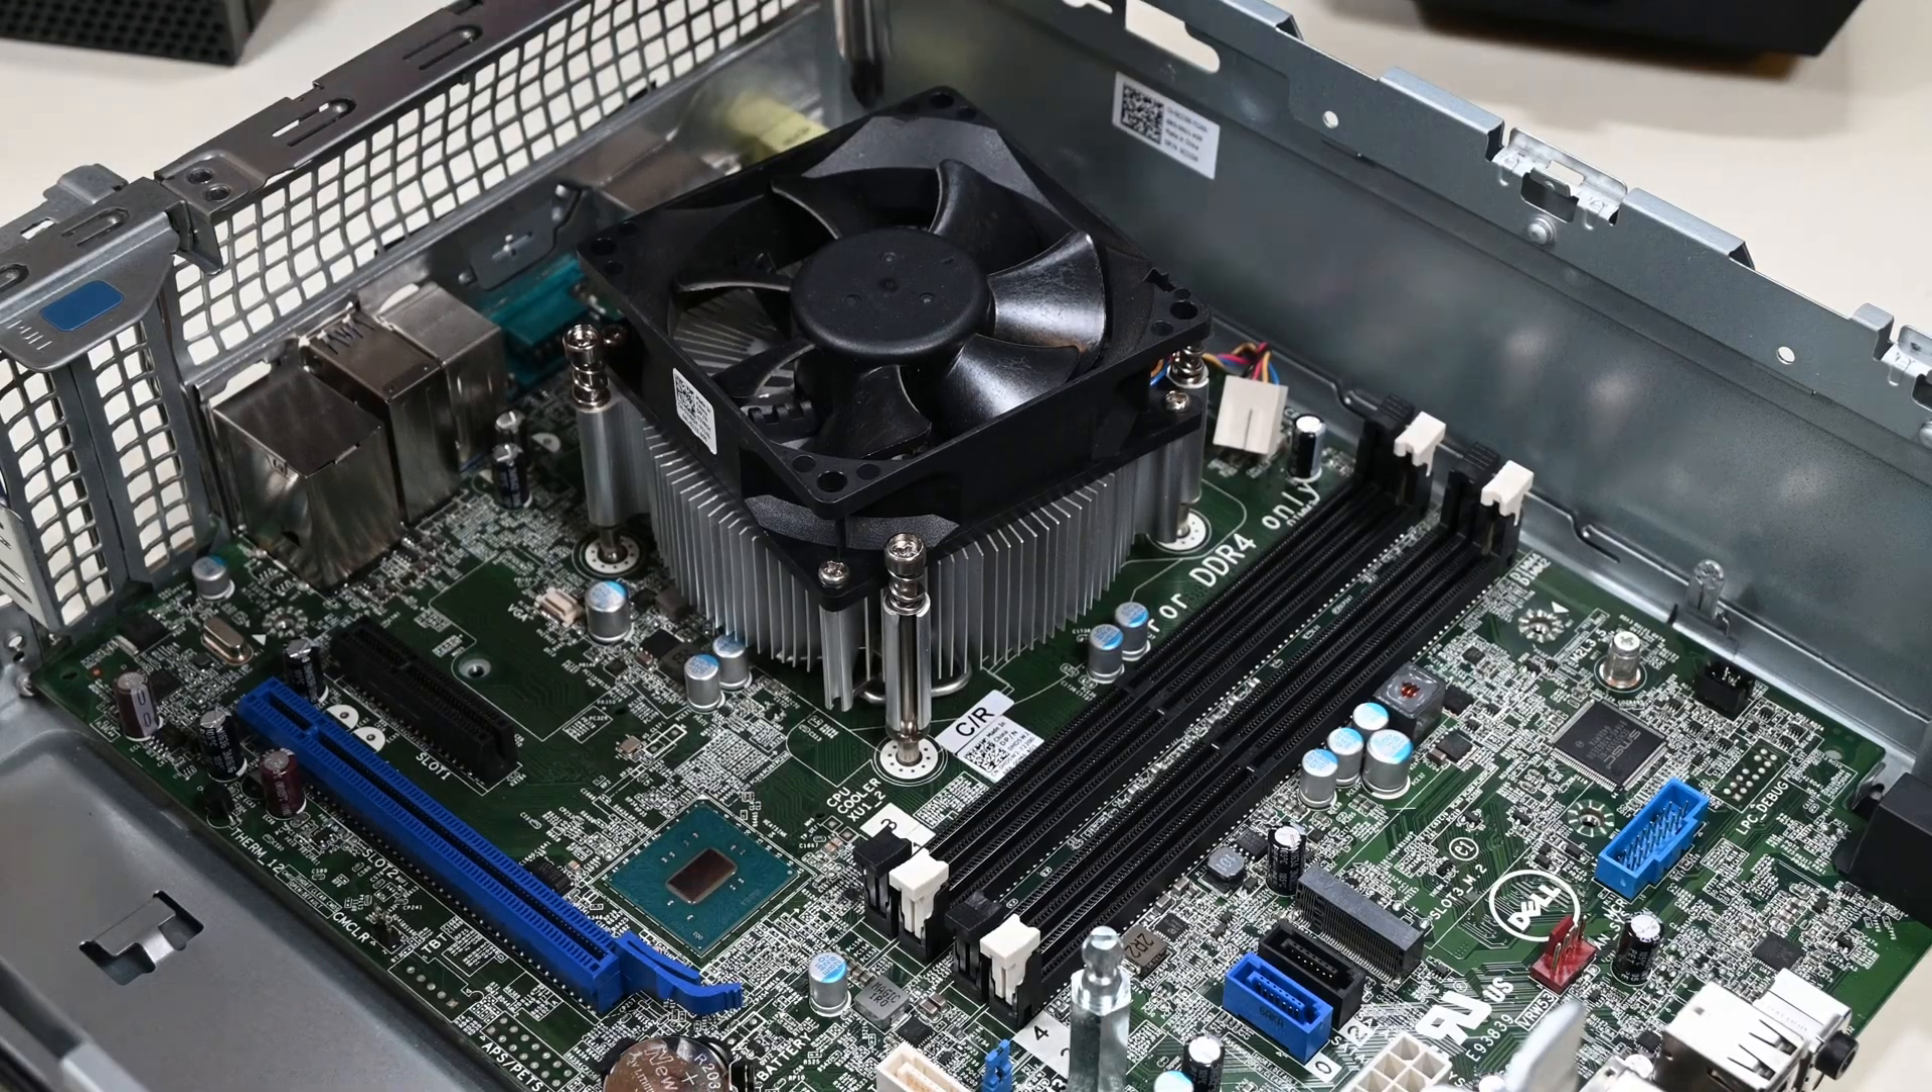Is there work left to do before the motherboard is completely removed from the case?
Yes.